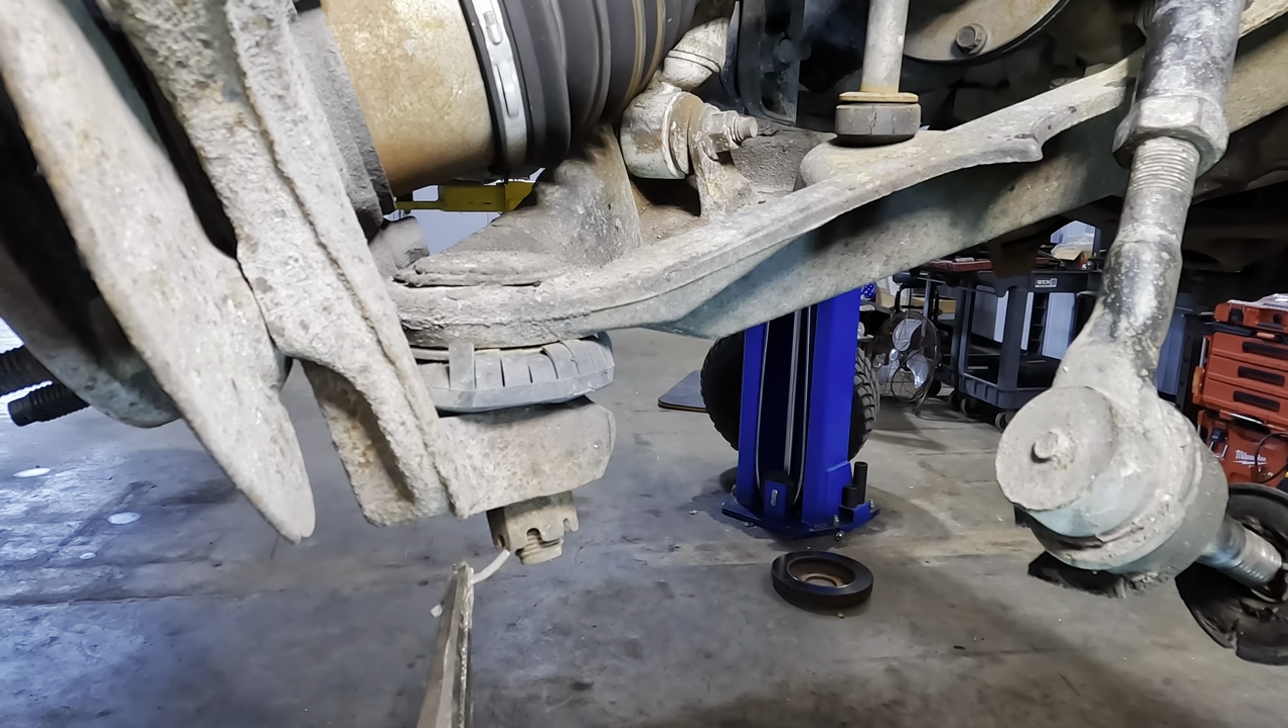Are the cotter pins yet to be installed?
Yes.